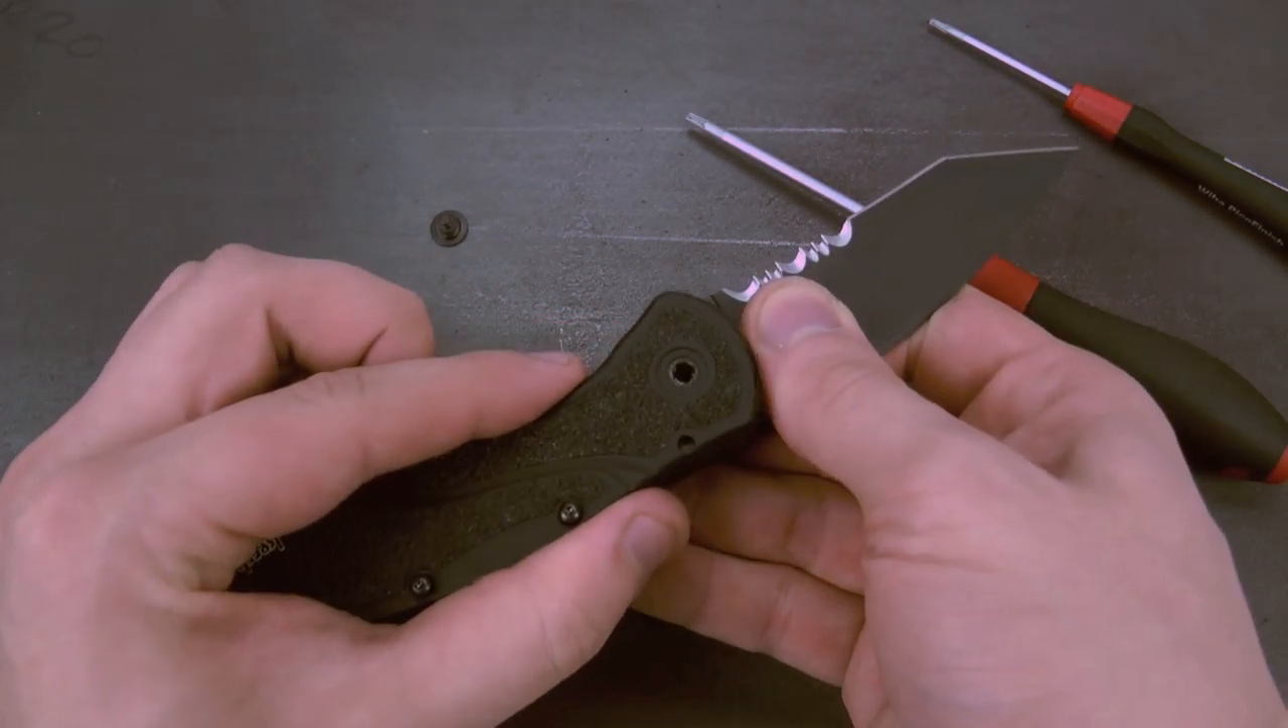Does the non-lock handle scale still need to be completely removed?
Yes.